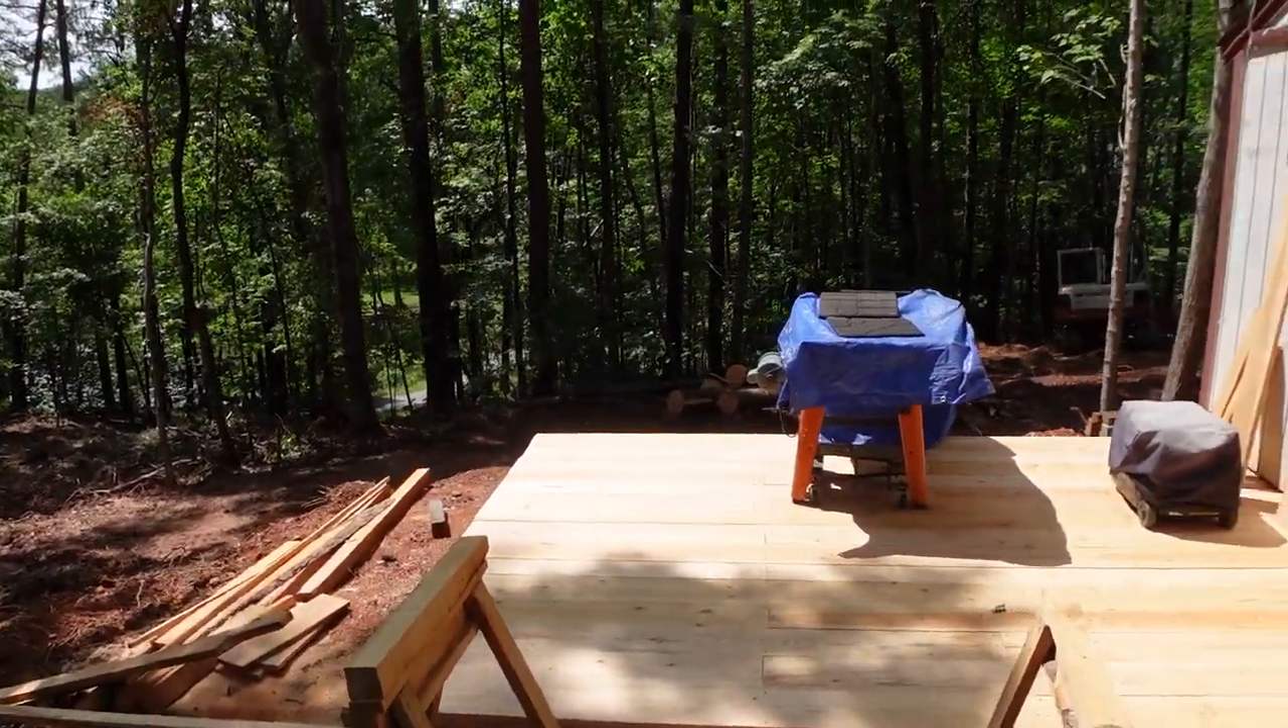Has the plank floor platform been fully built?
Yes.